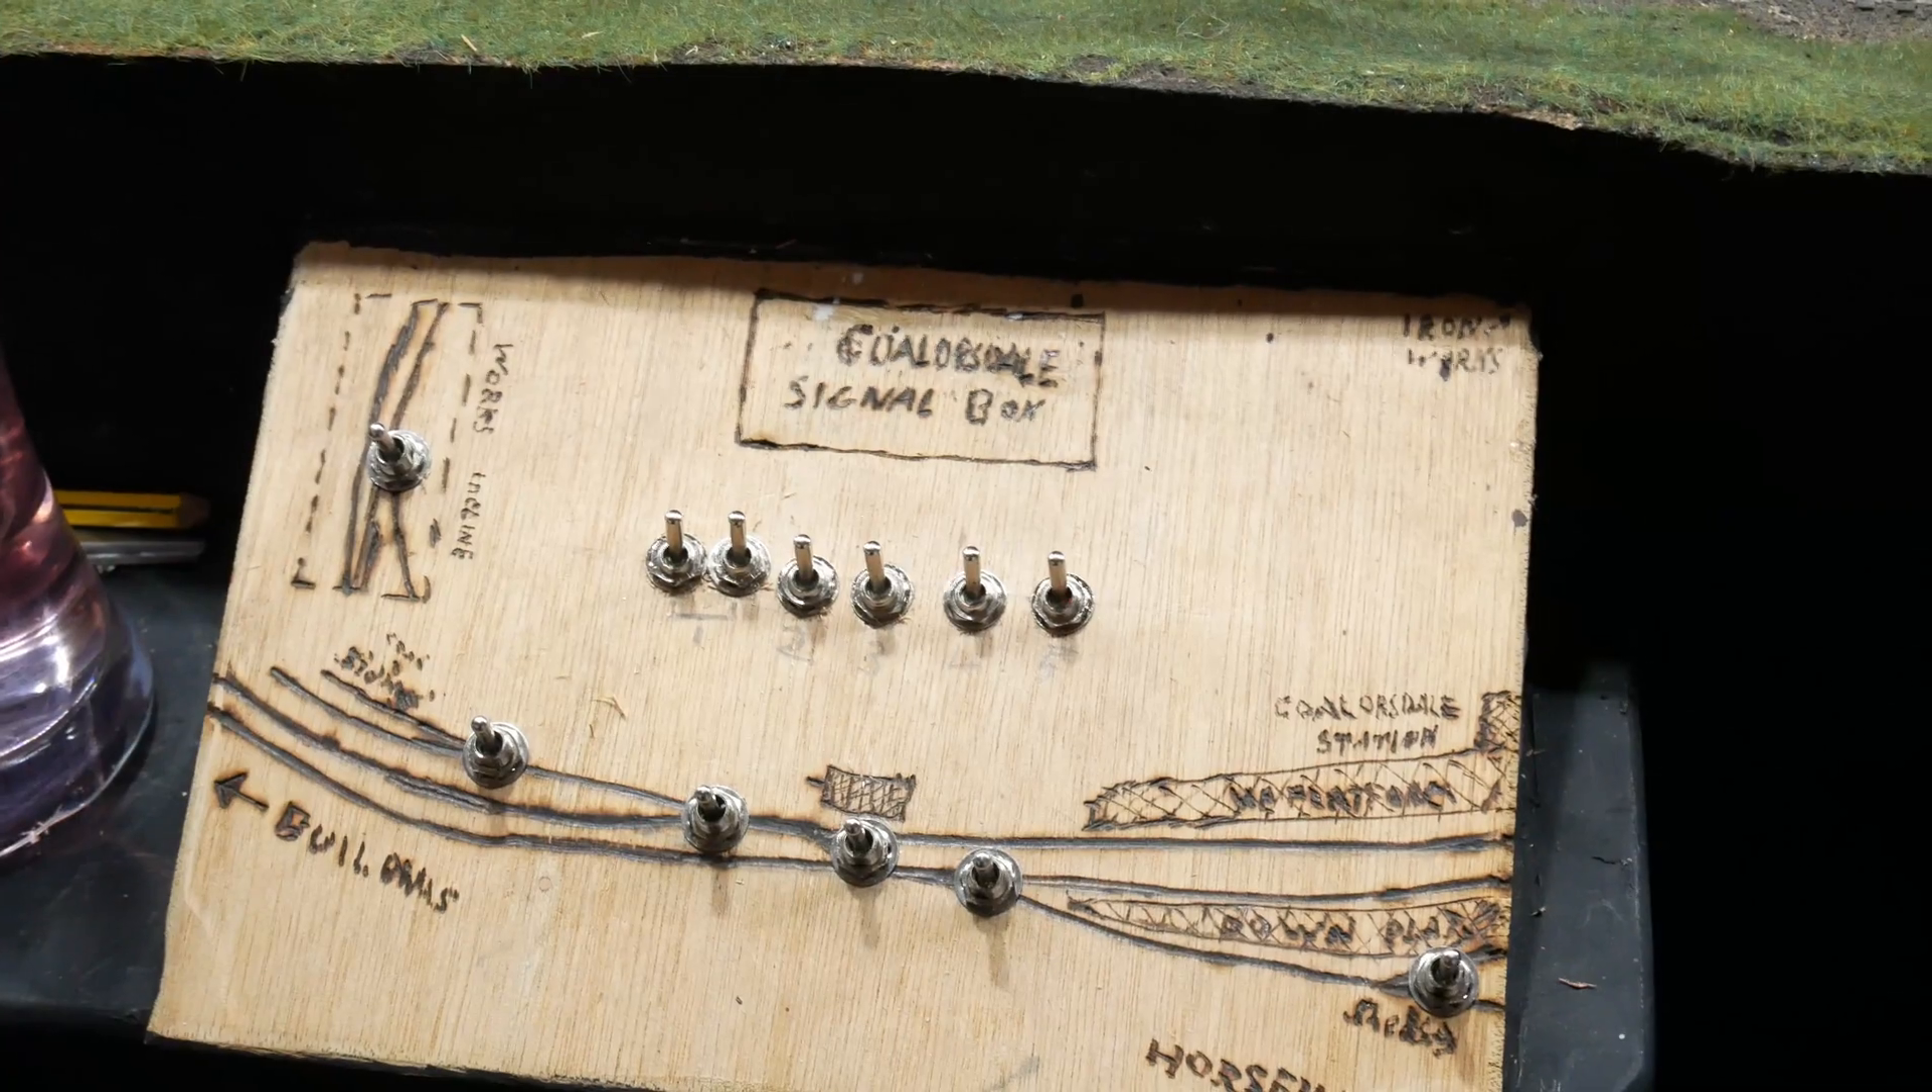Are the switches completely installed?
Yes.